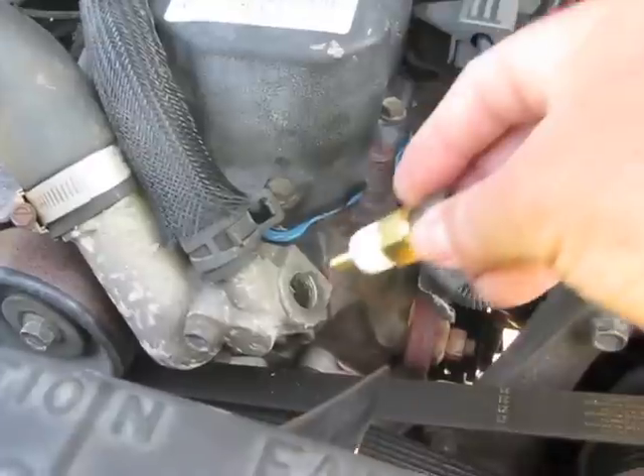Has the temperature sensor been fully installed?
No.